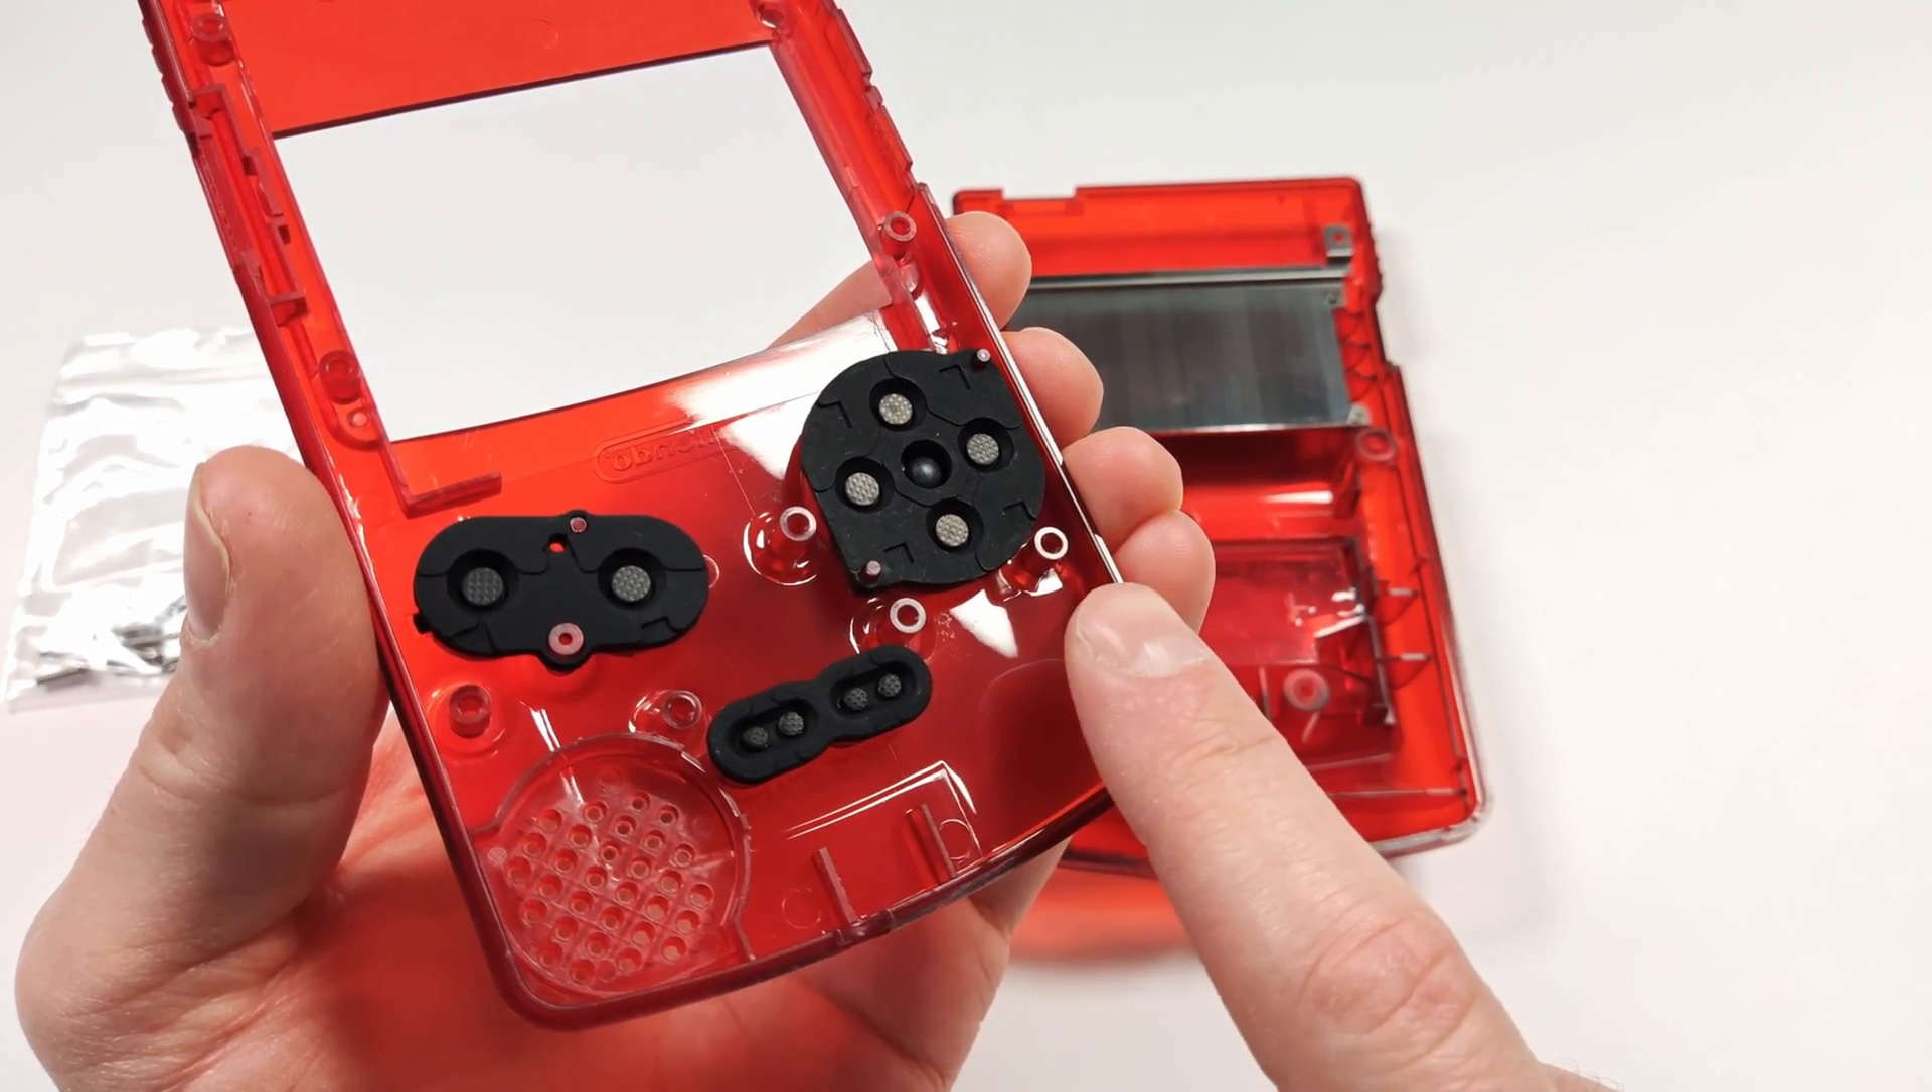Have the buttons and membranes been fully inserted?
Yes.